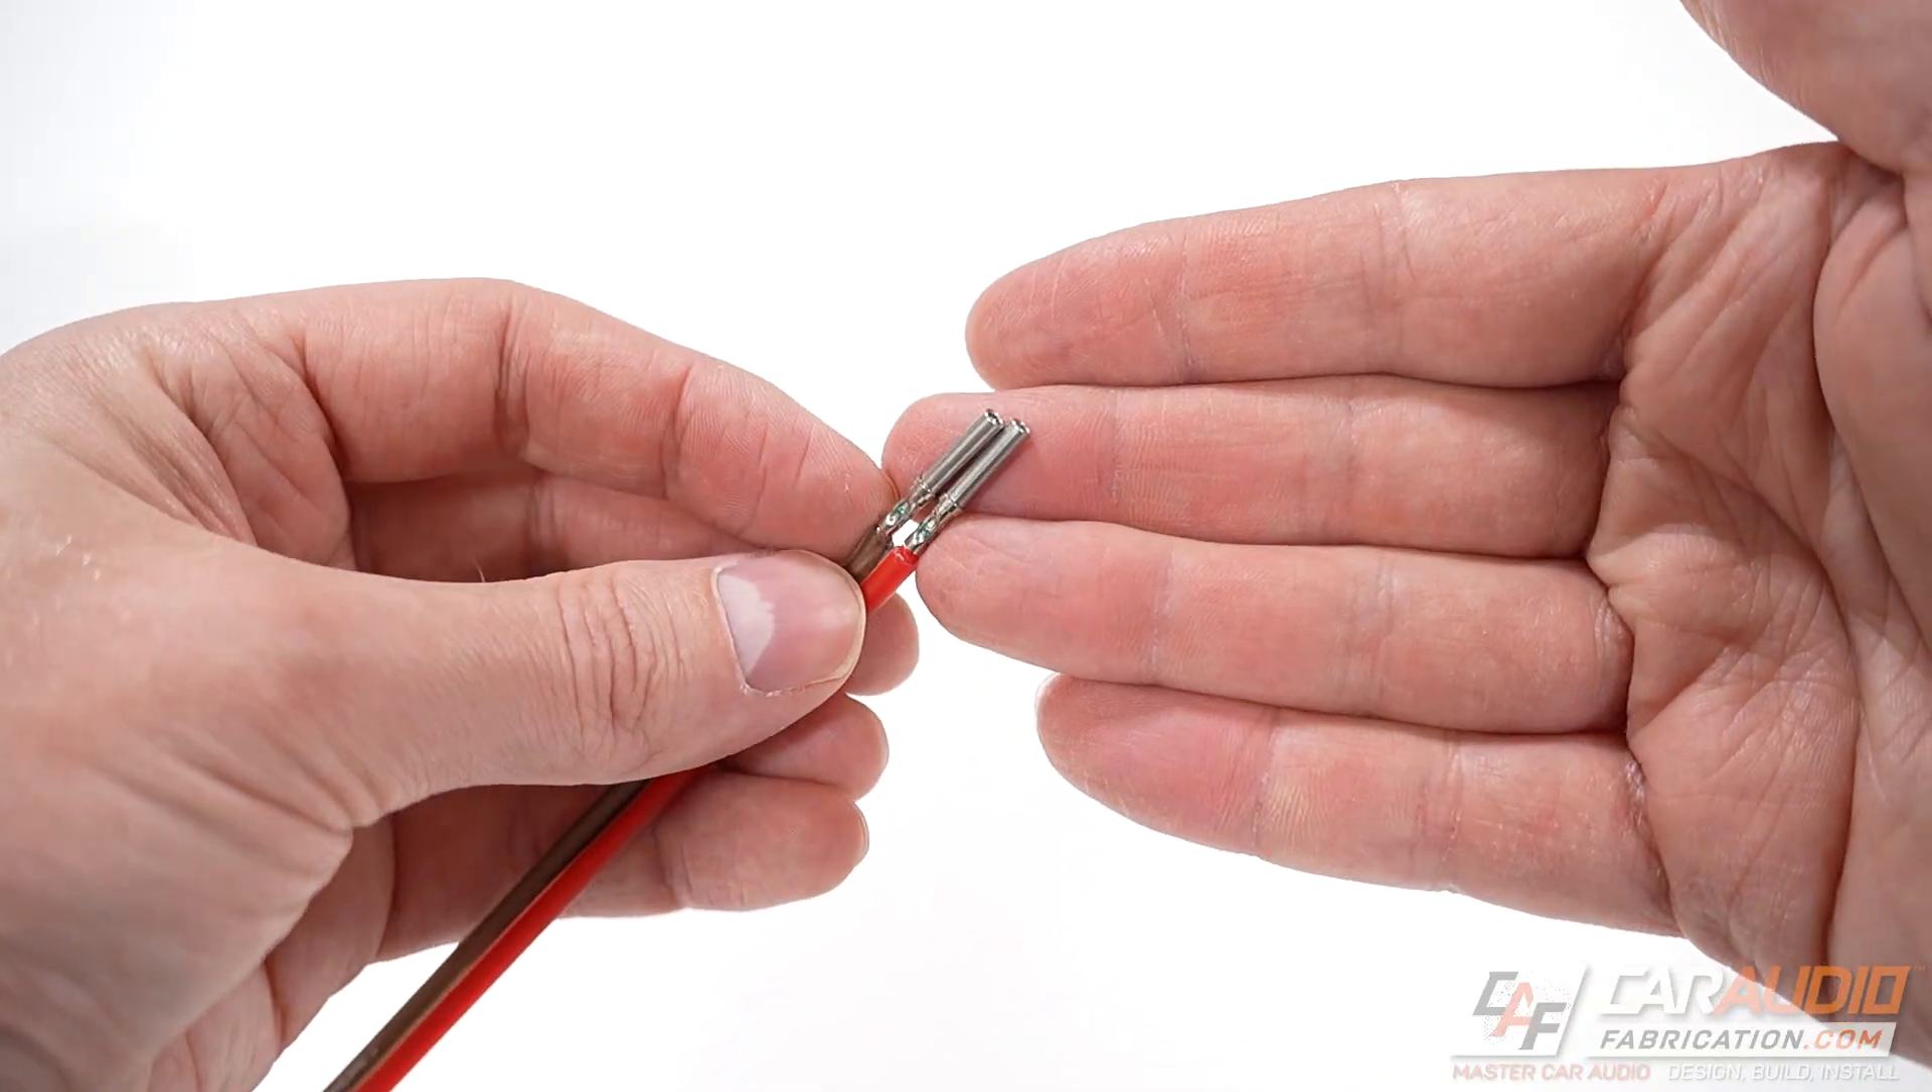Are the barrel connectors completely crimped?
Yes.